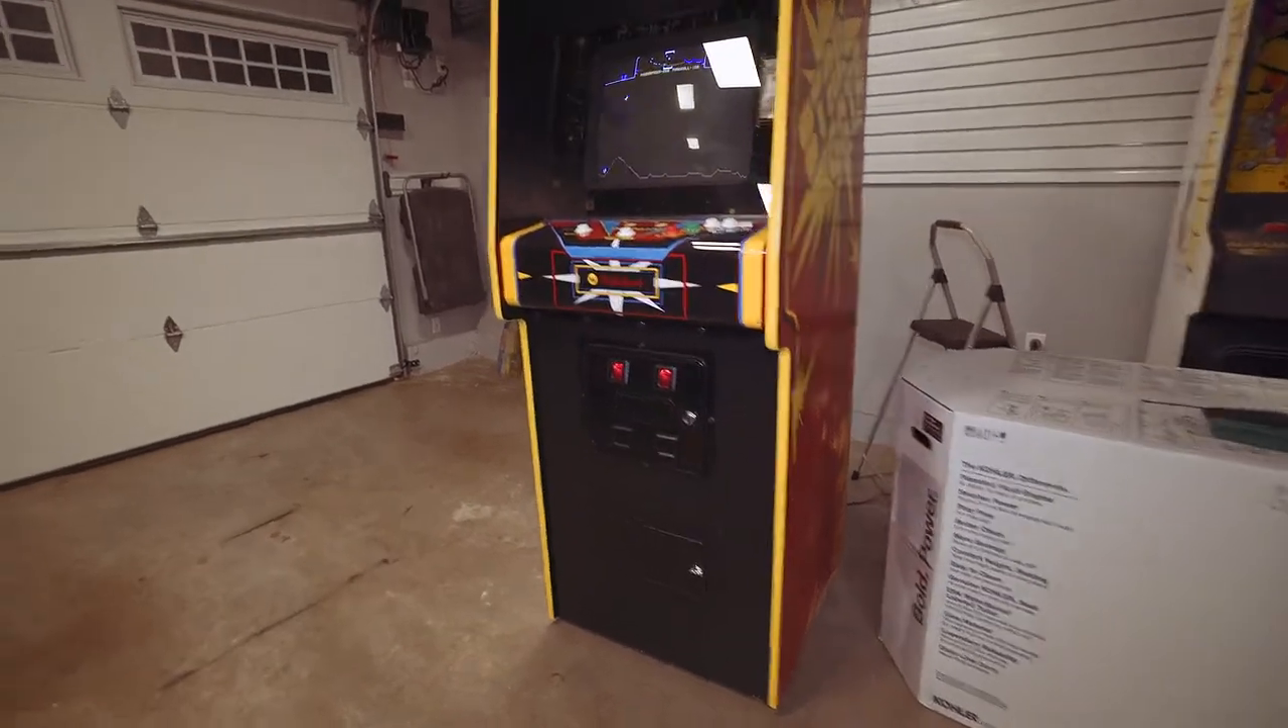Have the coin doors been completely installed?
Yes.